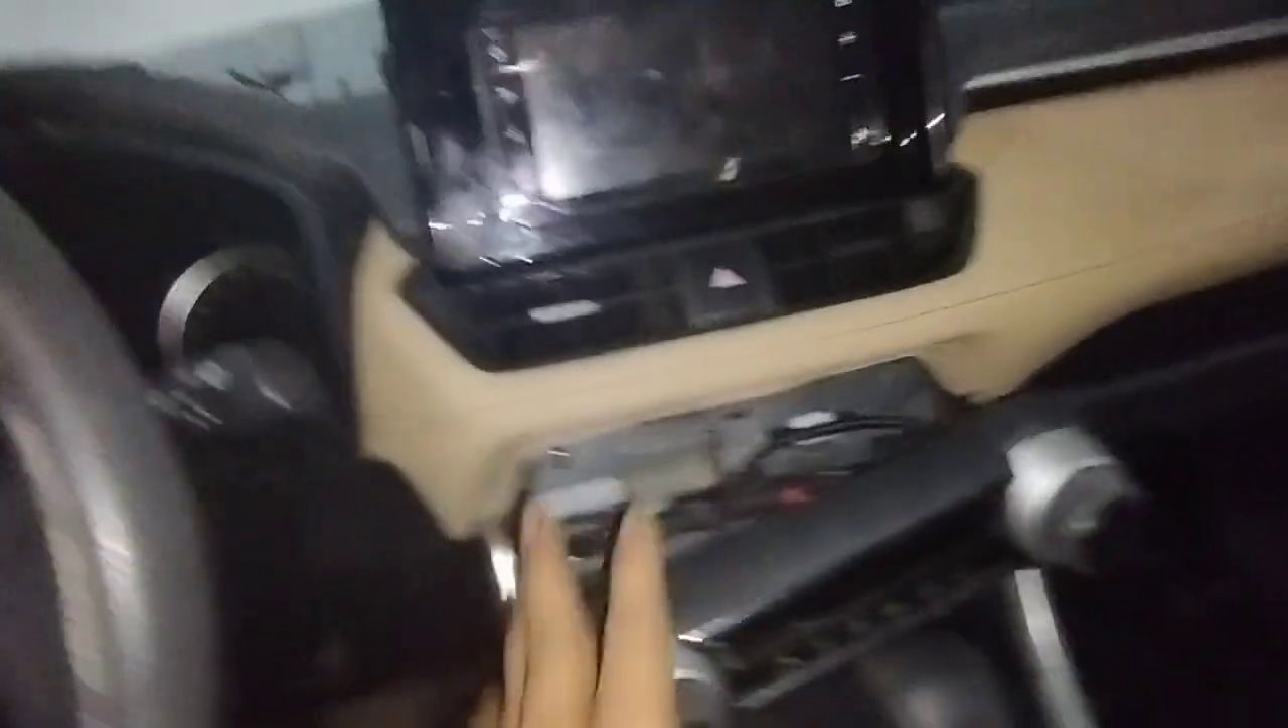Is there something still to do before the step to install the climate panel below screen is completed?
Yes.